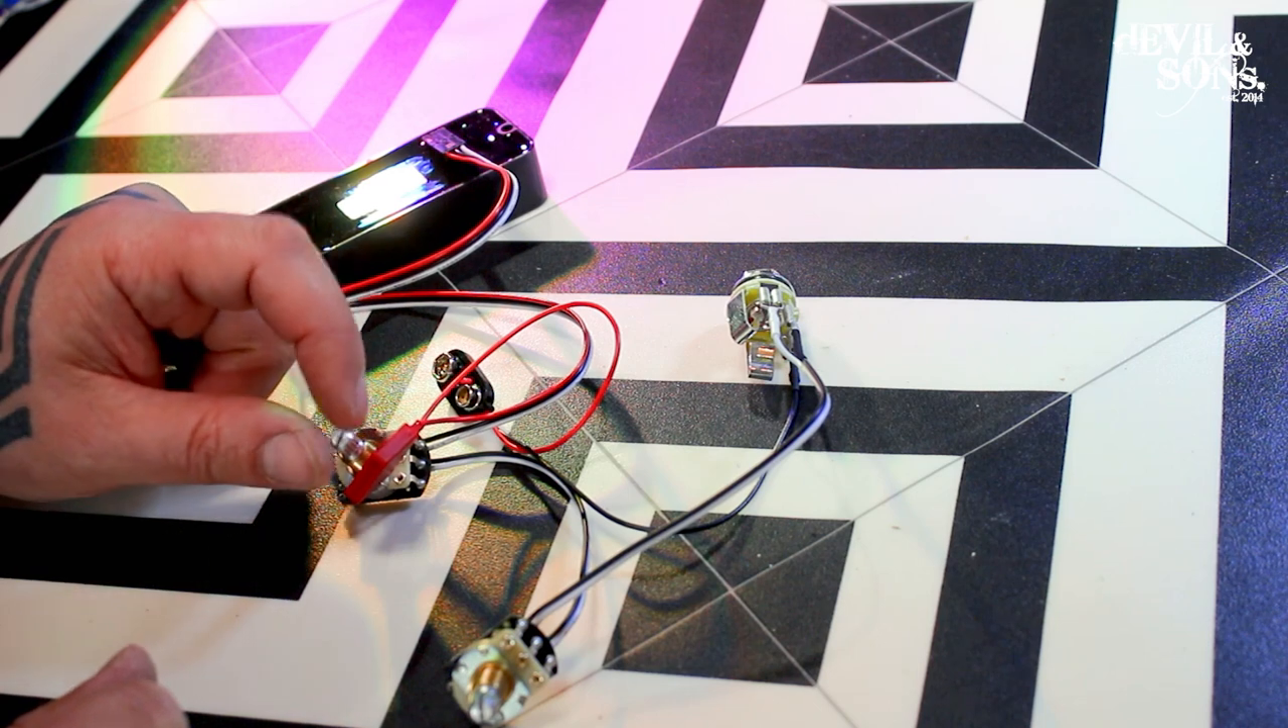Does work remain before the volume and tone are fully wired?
No.